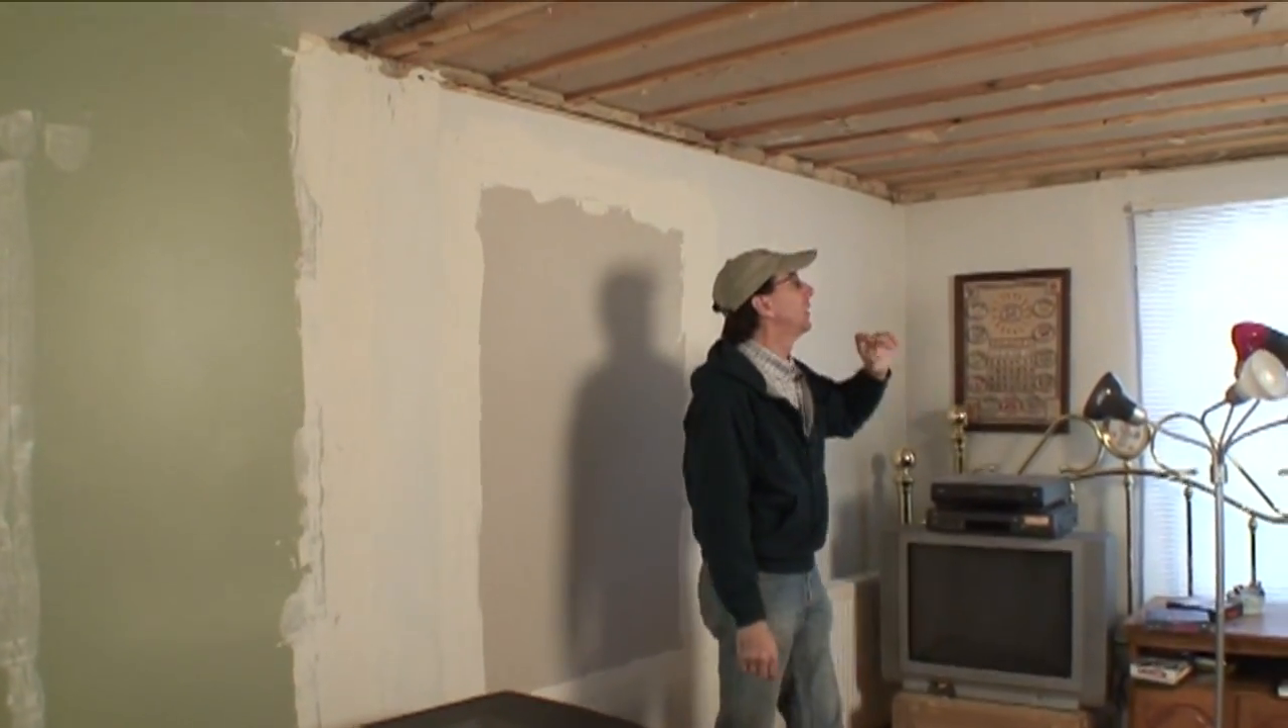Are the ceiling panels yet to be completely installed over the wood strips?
Yes.